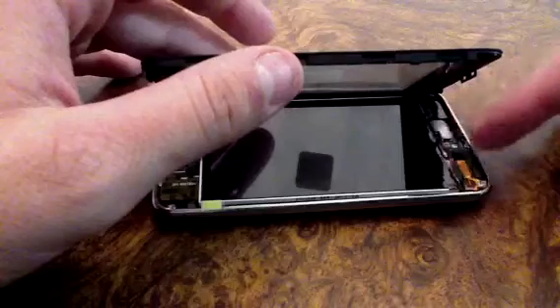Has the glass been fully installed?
No.